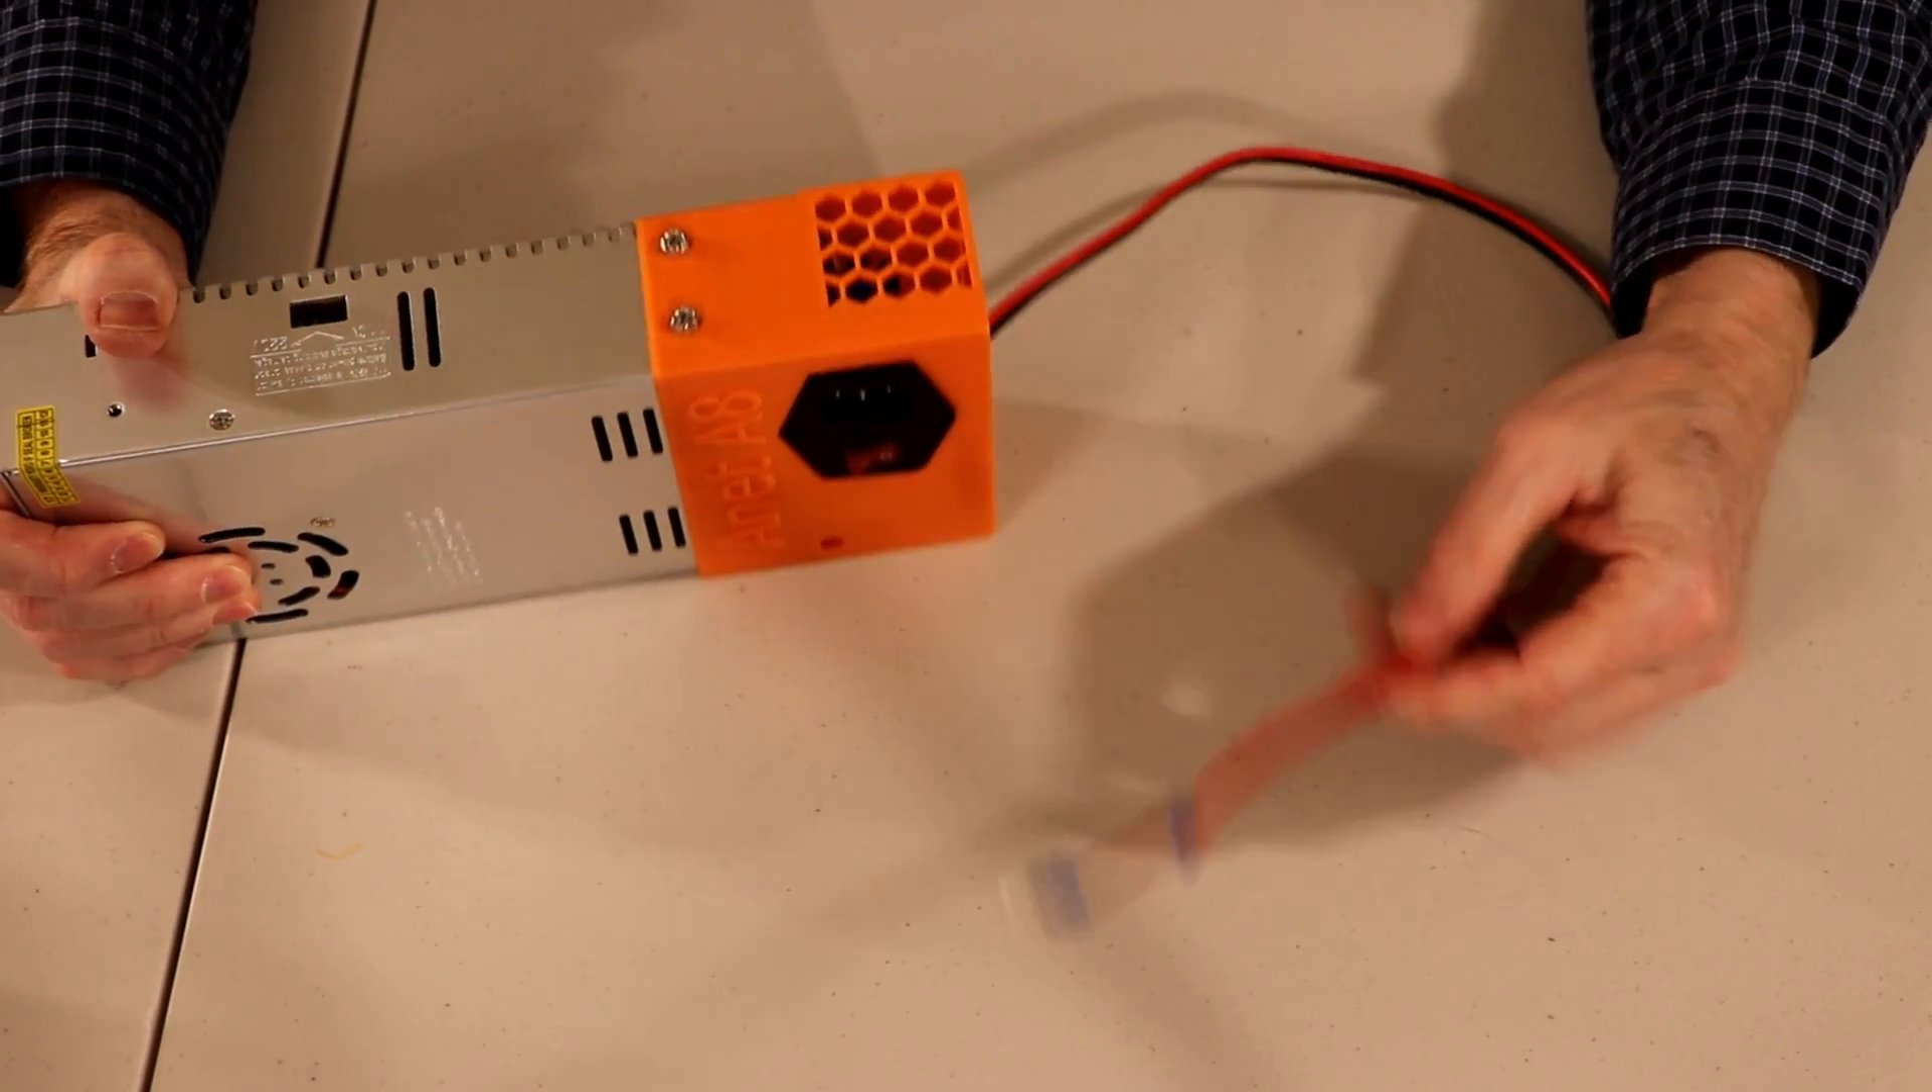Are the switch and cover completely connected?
Yes.